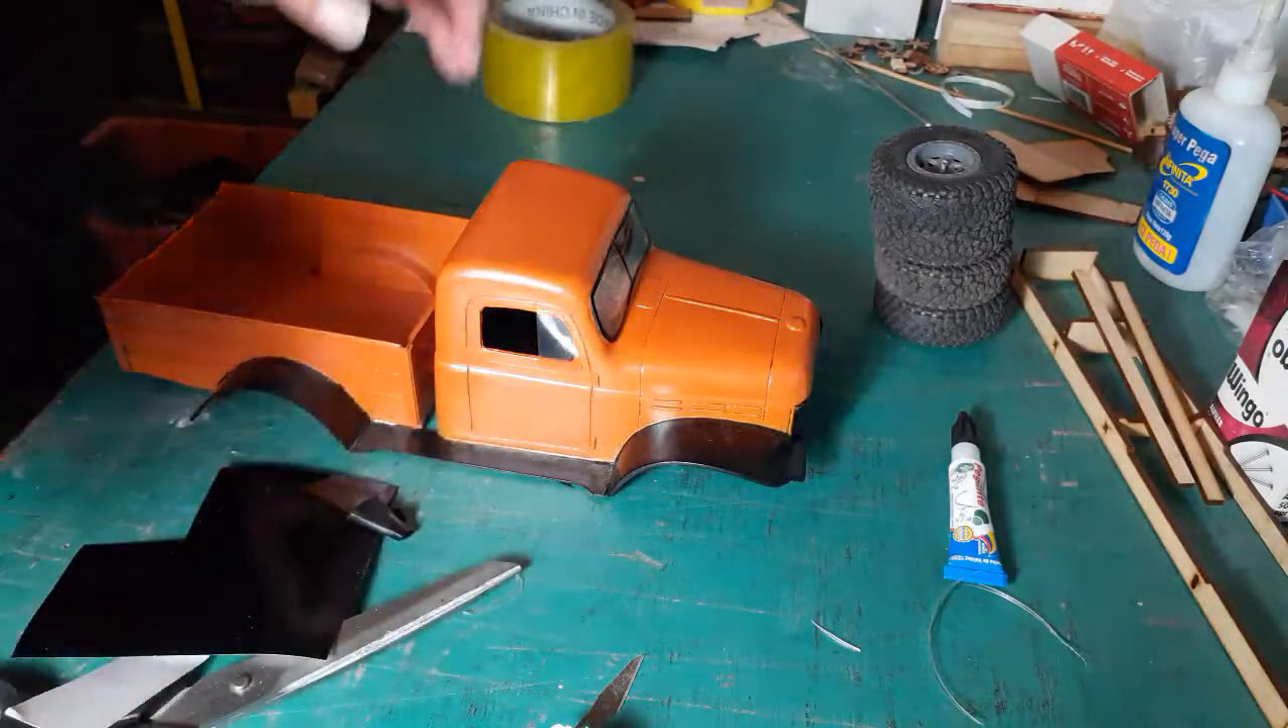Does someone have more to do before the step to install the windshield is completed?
No.